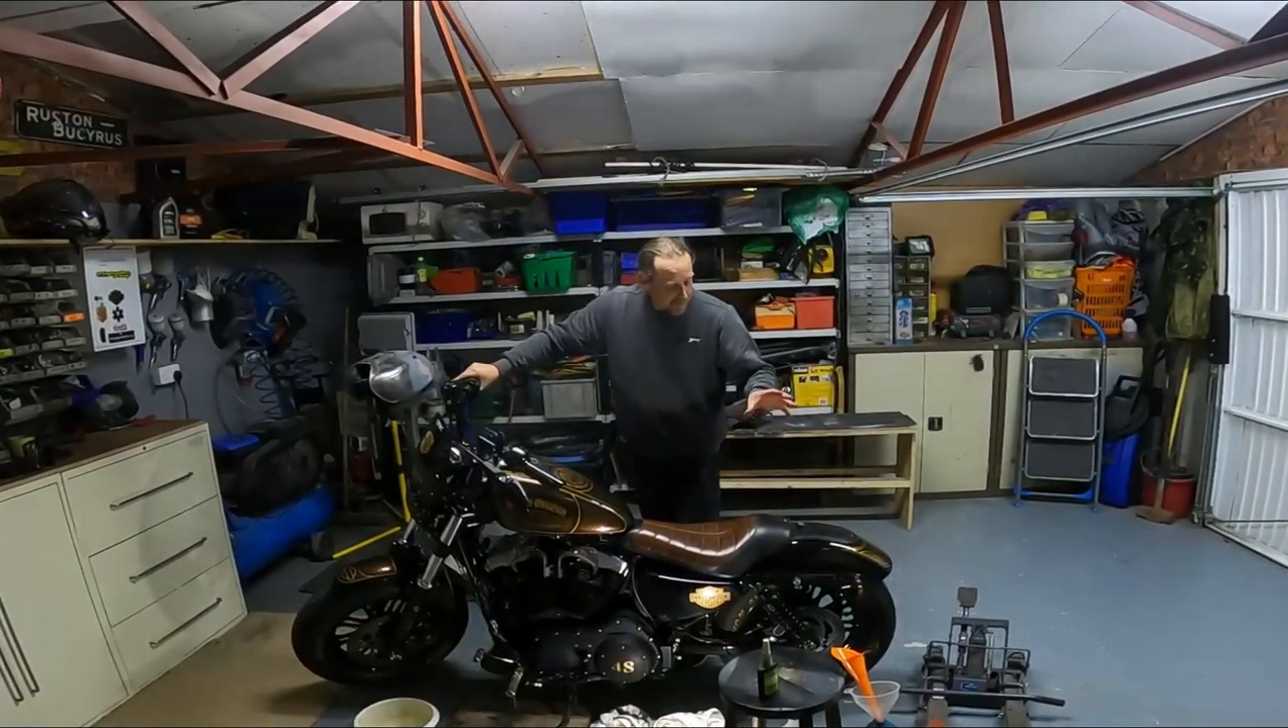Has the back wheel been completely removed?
No.